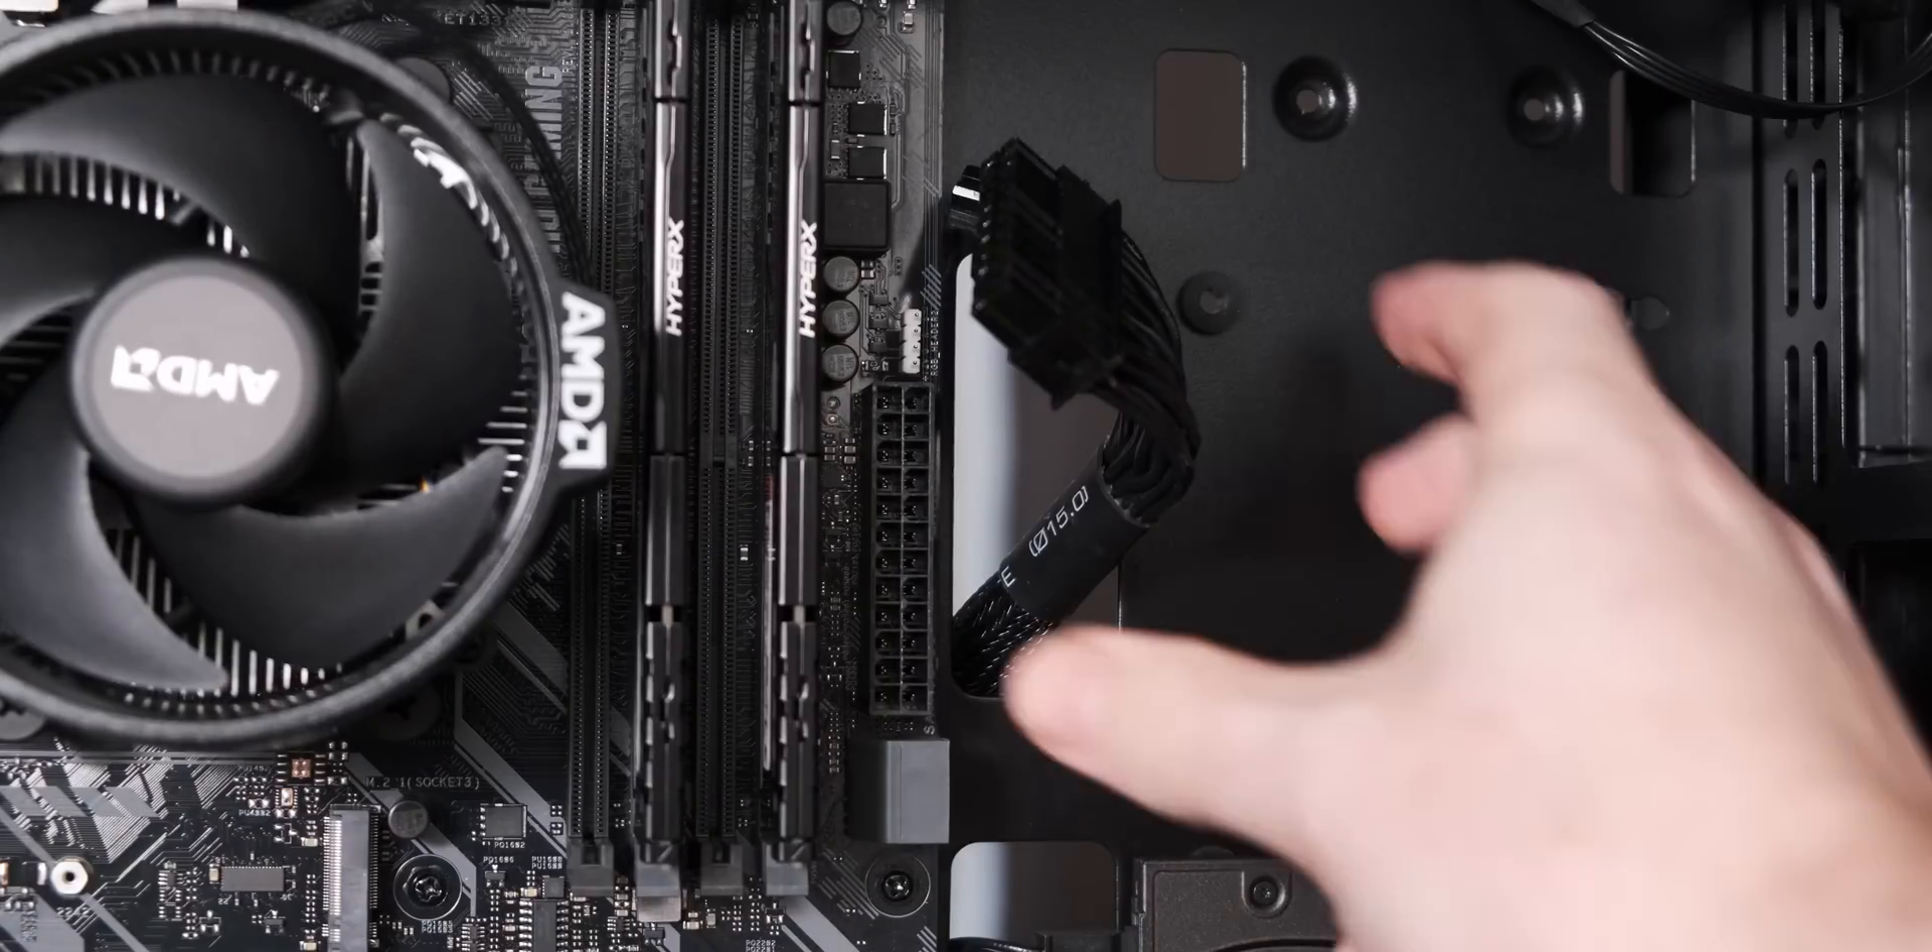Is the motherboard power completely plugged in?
No.